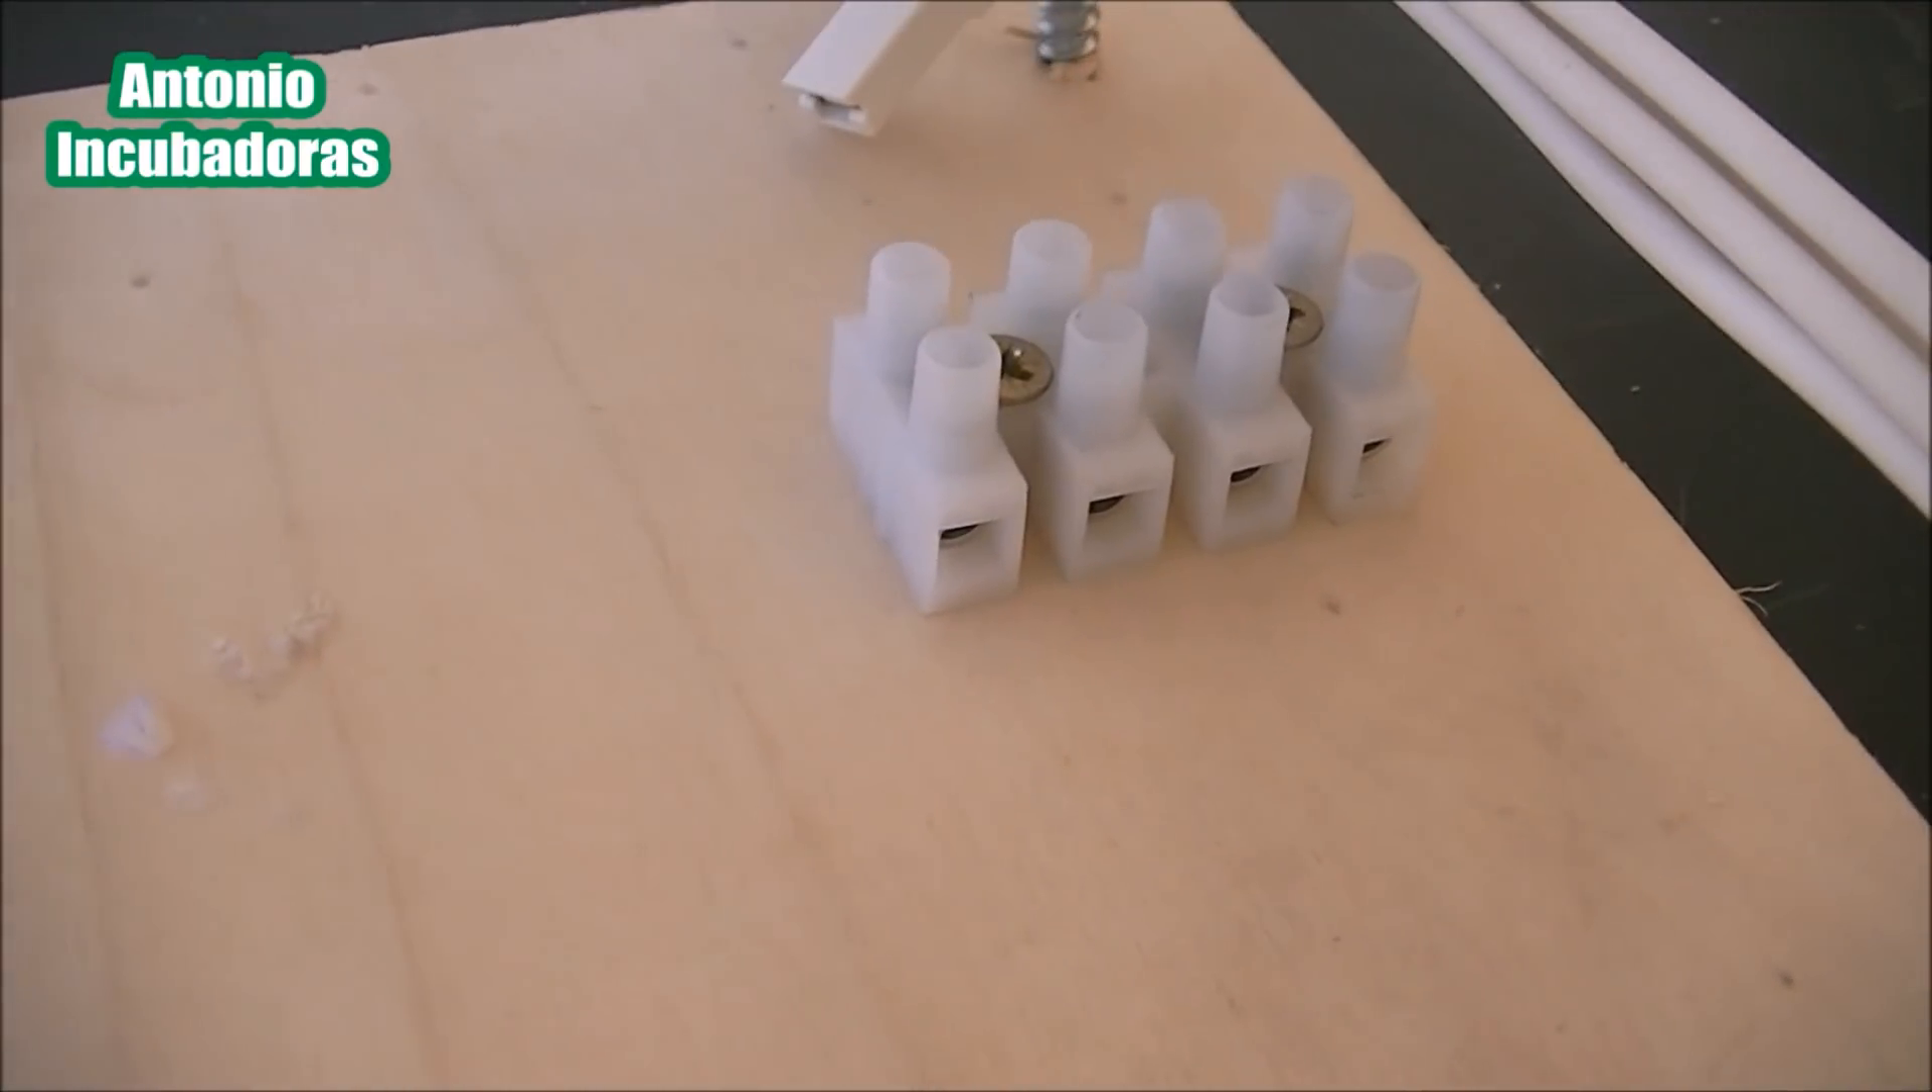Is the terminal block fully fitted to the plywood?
Yes.